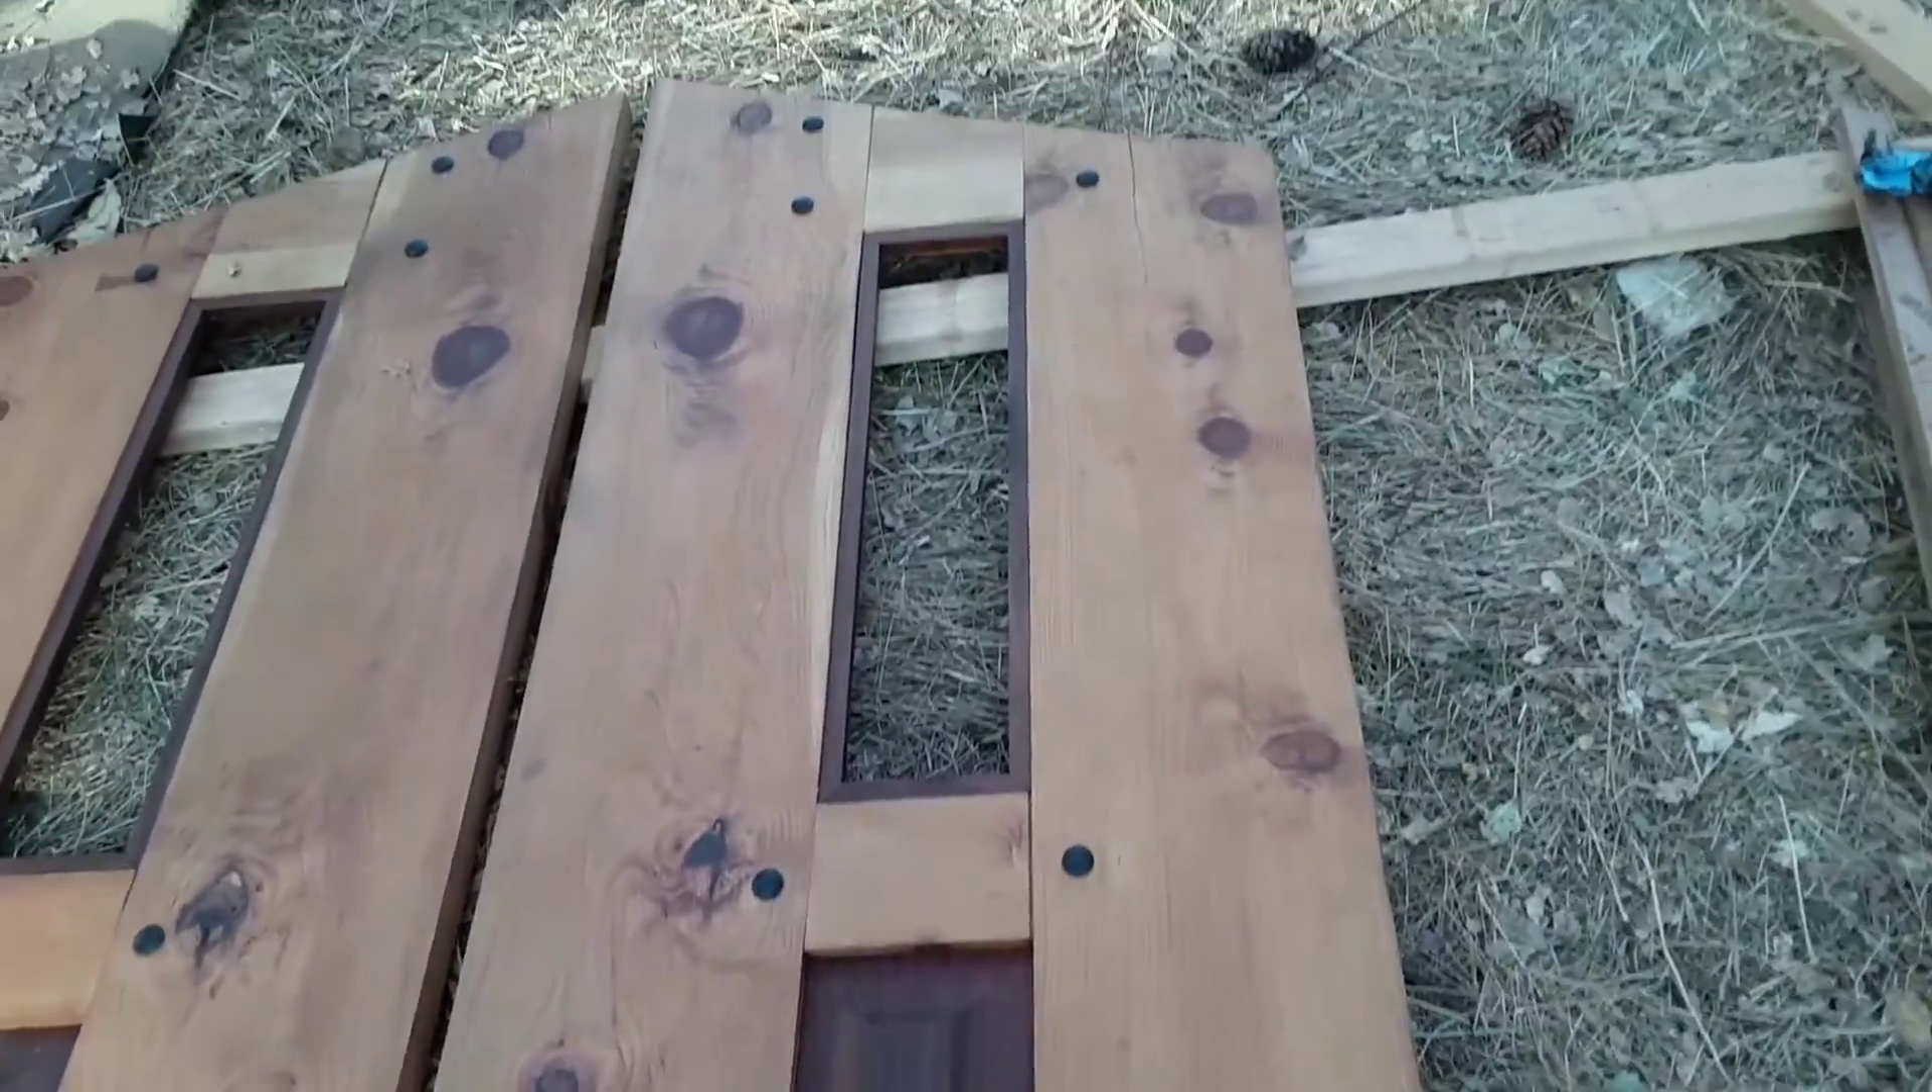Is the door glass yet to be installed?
Yes.